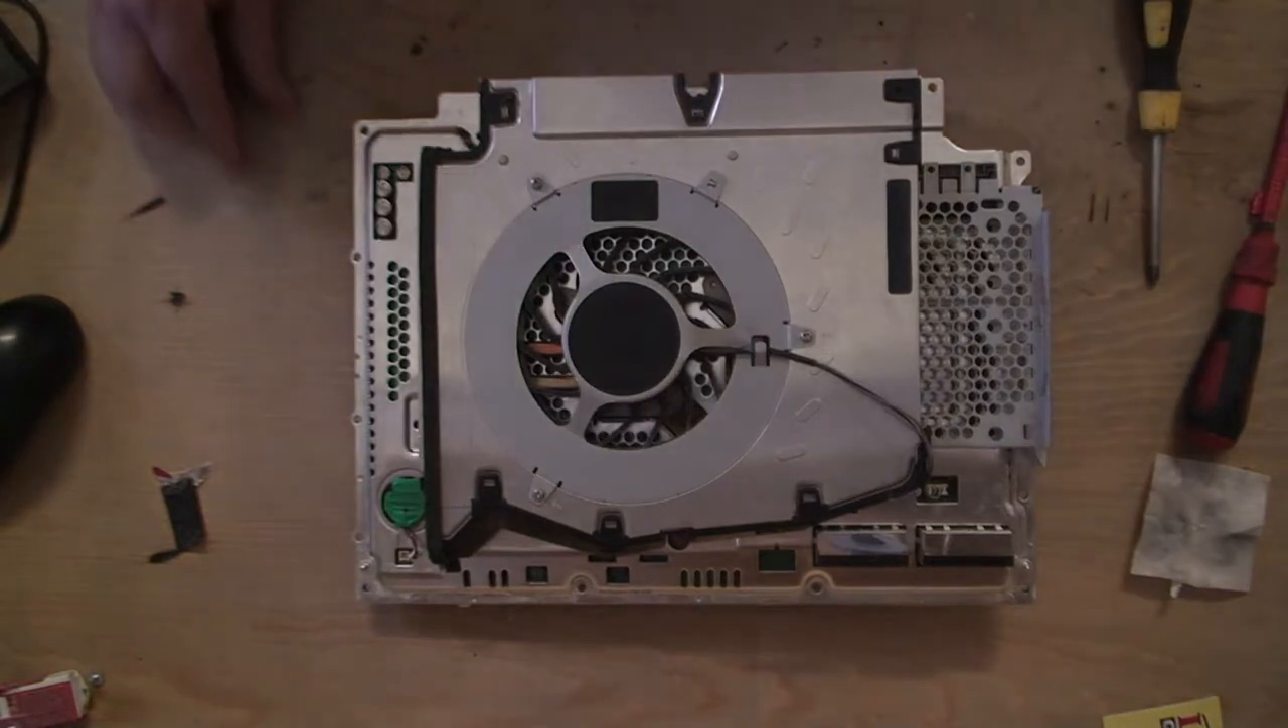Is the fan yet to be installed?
No.